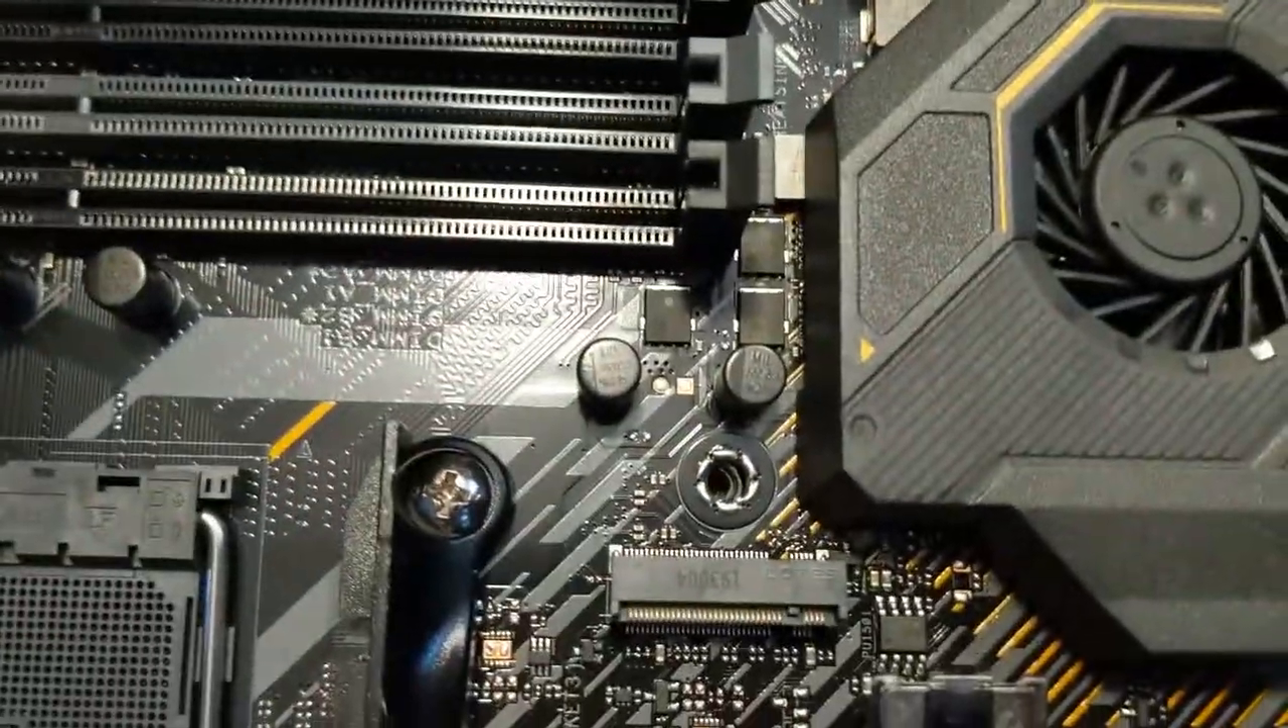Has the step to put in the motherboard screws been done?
No.